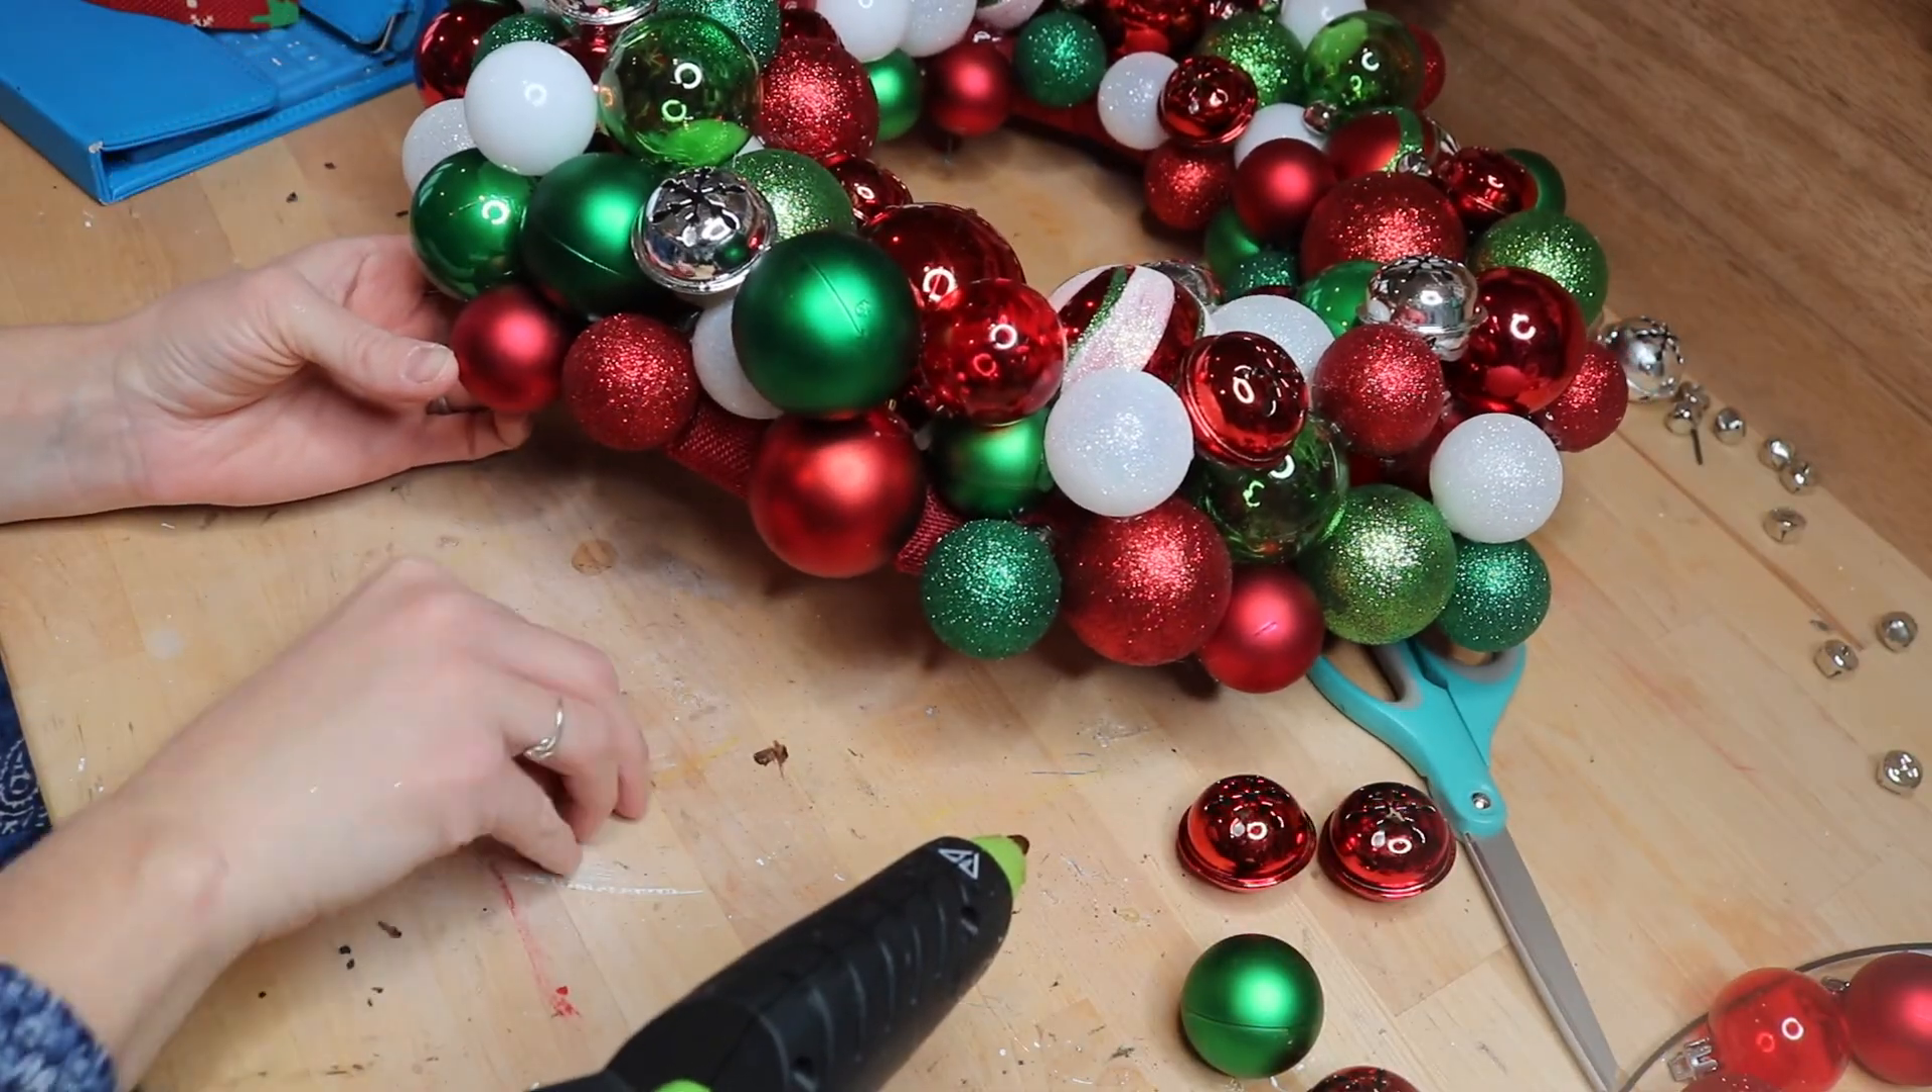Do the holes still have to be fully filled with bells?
Yes.